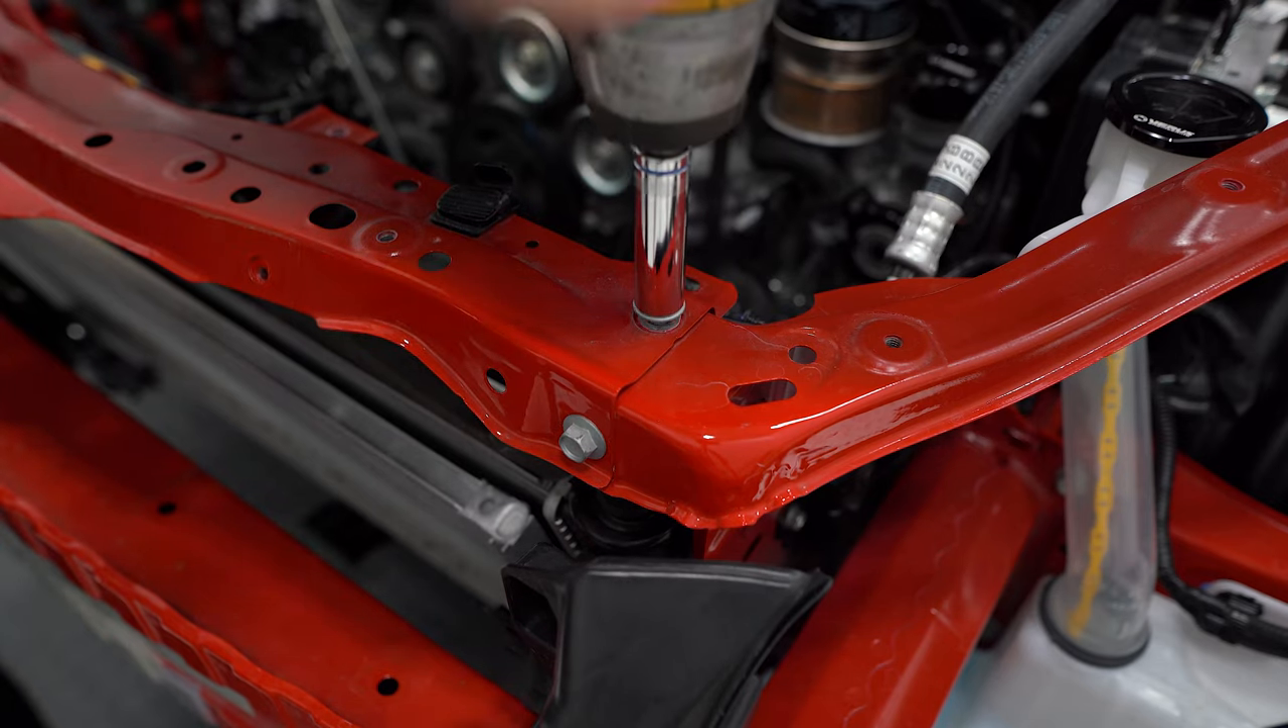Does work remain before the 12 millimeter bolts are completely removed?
Yes.